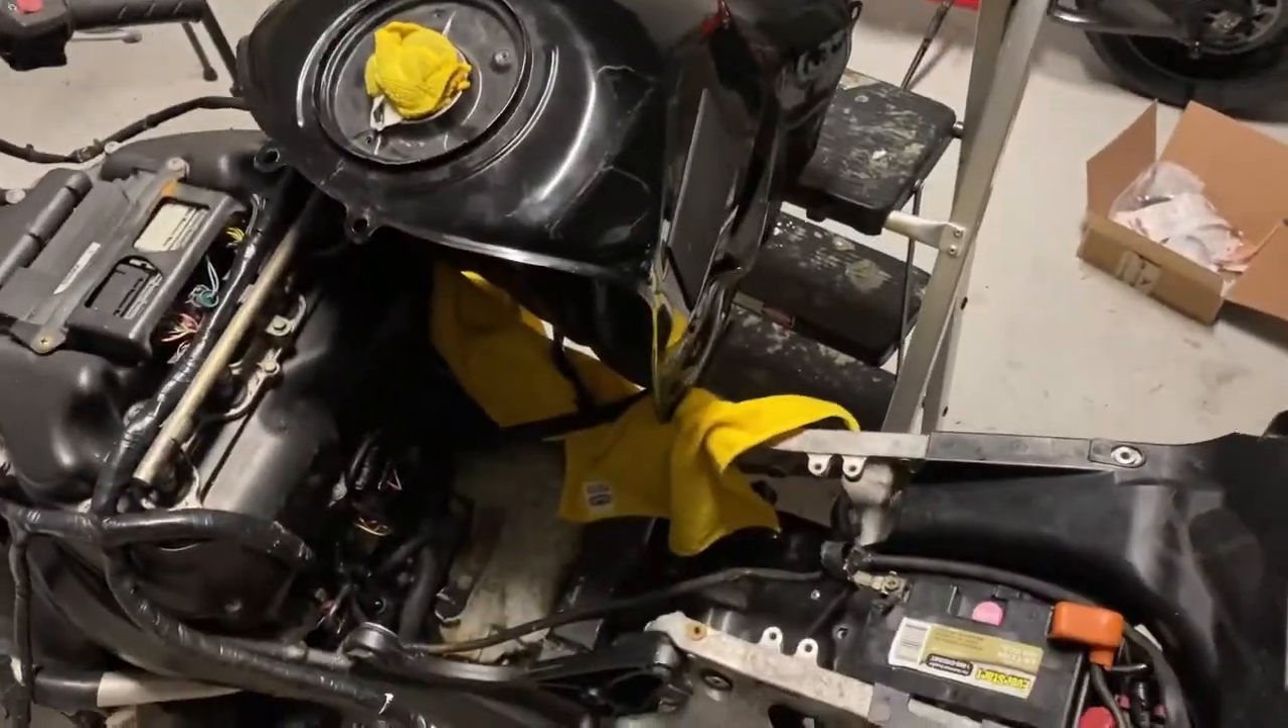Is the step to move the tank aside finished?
Yes.